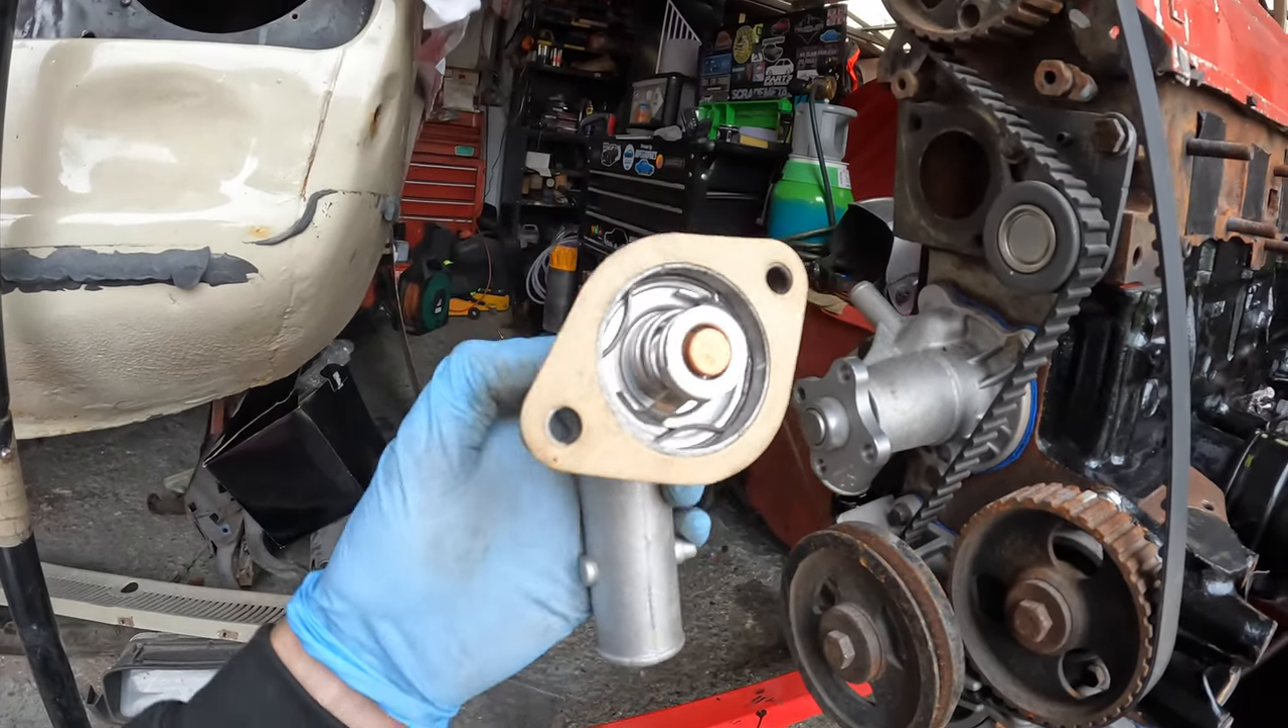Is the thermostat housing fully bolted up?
No.